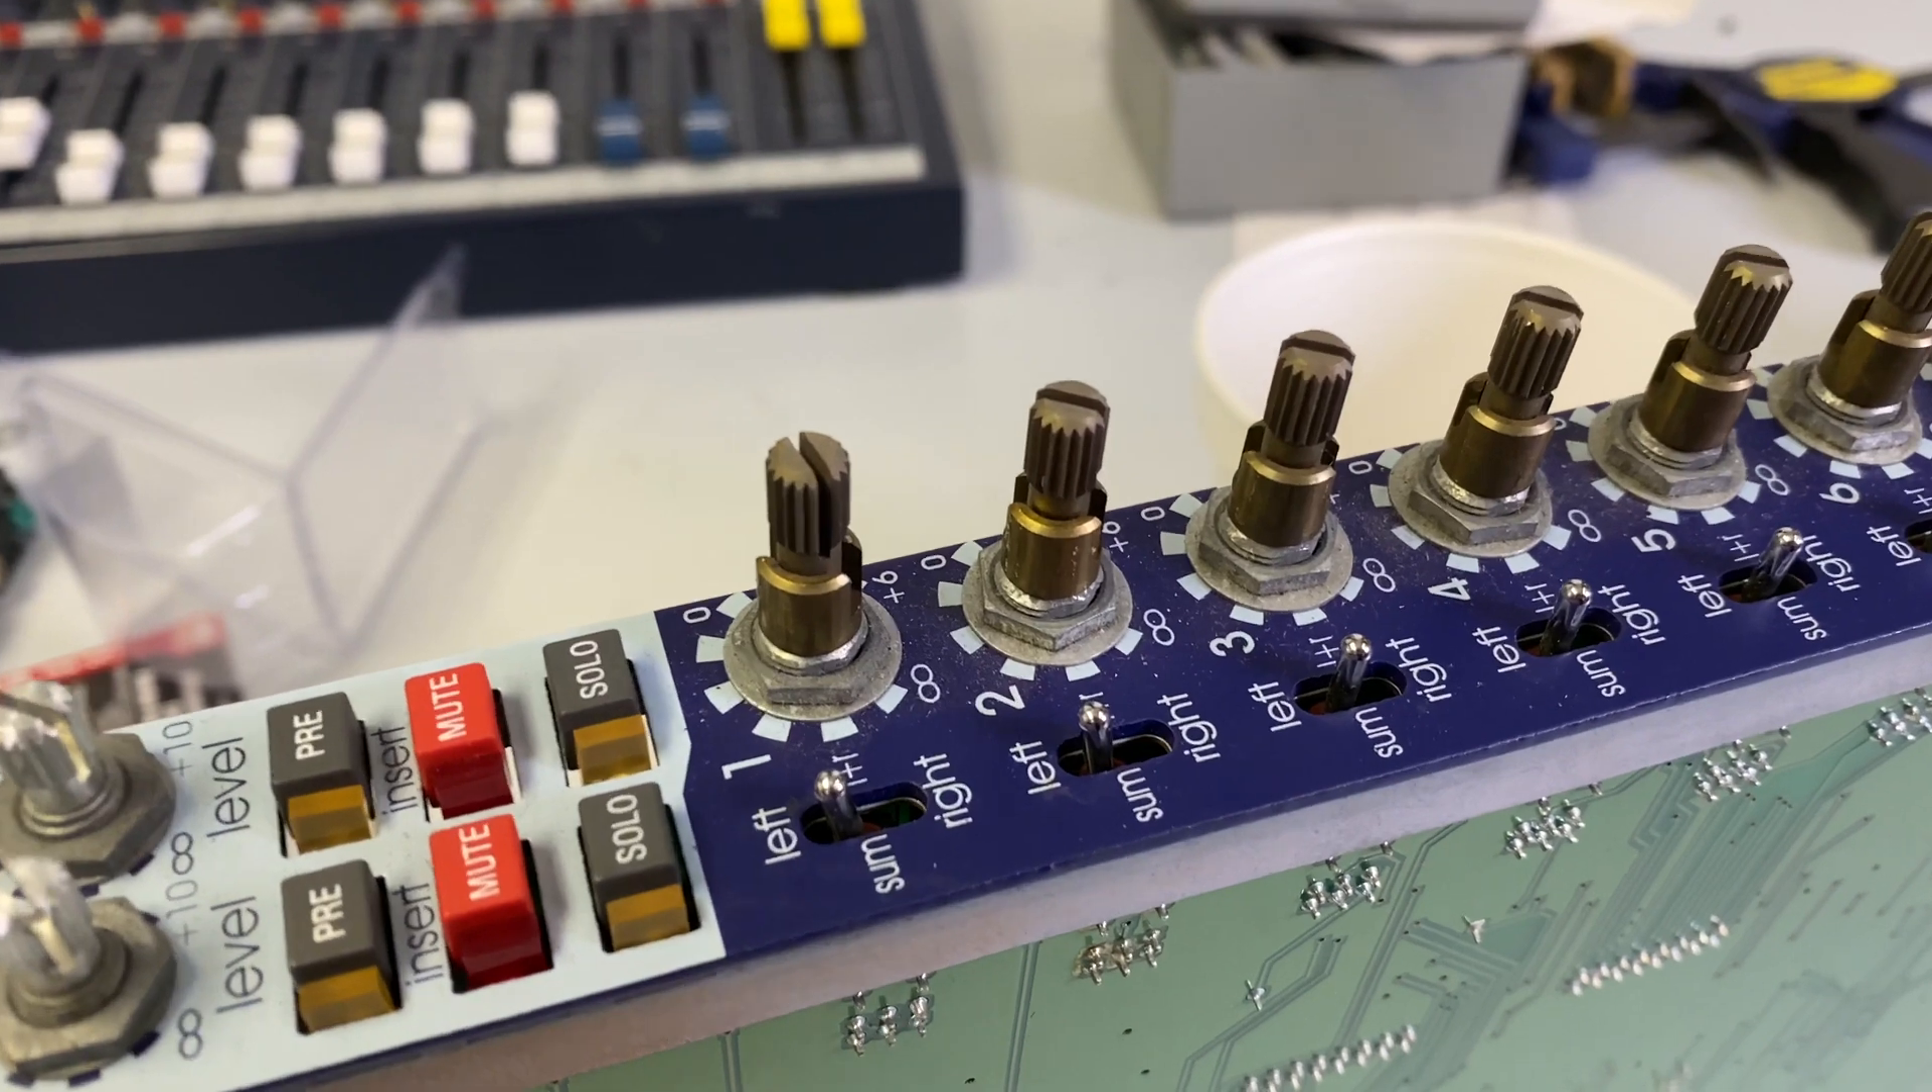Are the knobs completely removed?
Yes.